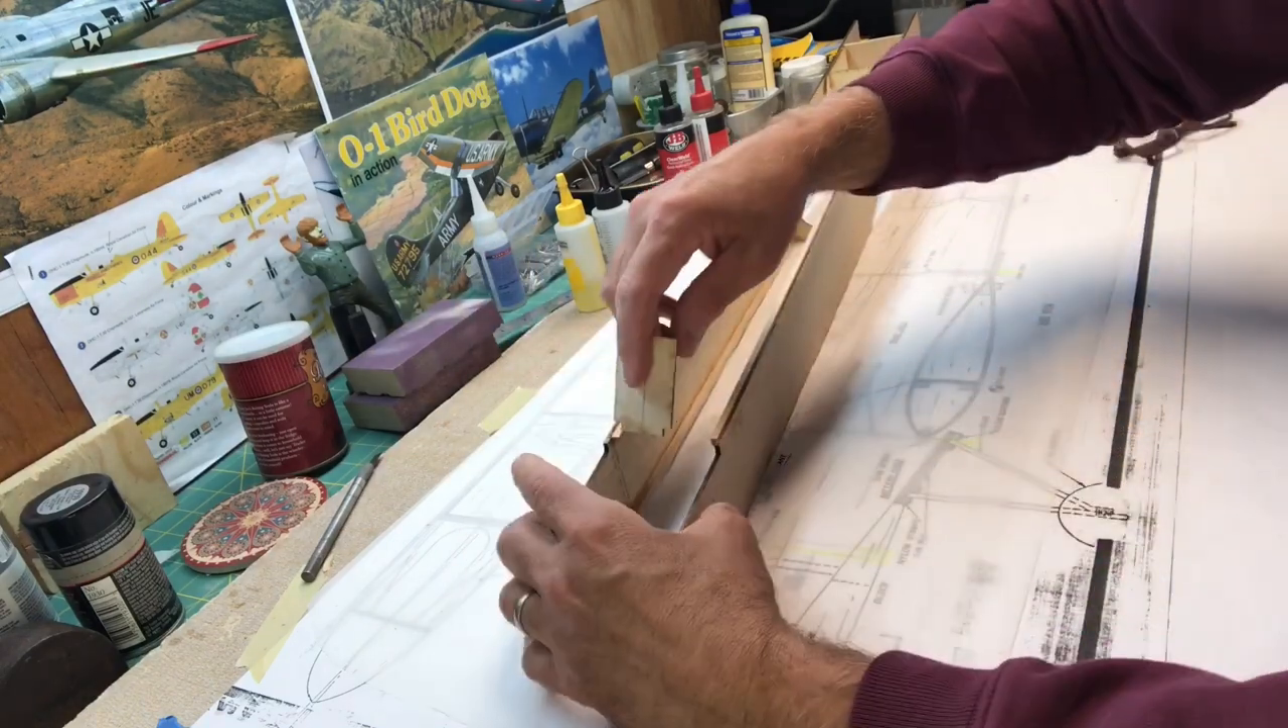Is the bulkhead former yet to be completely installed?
Yes.